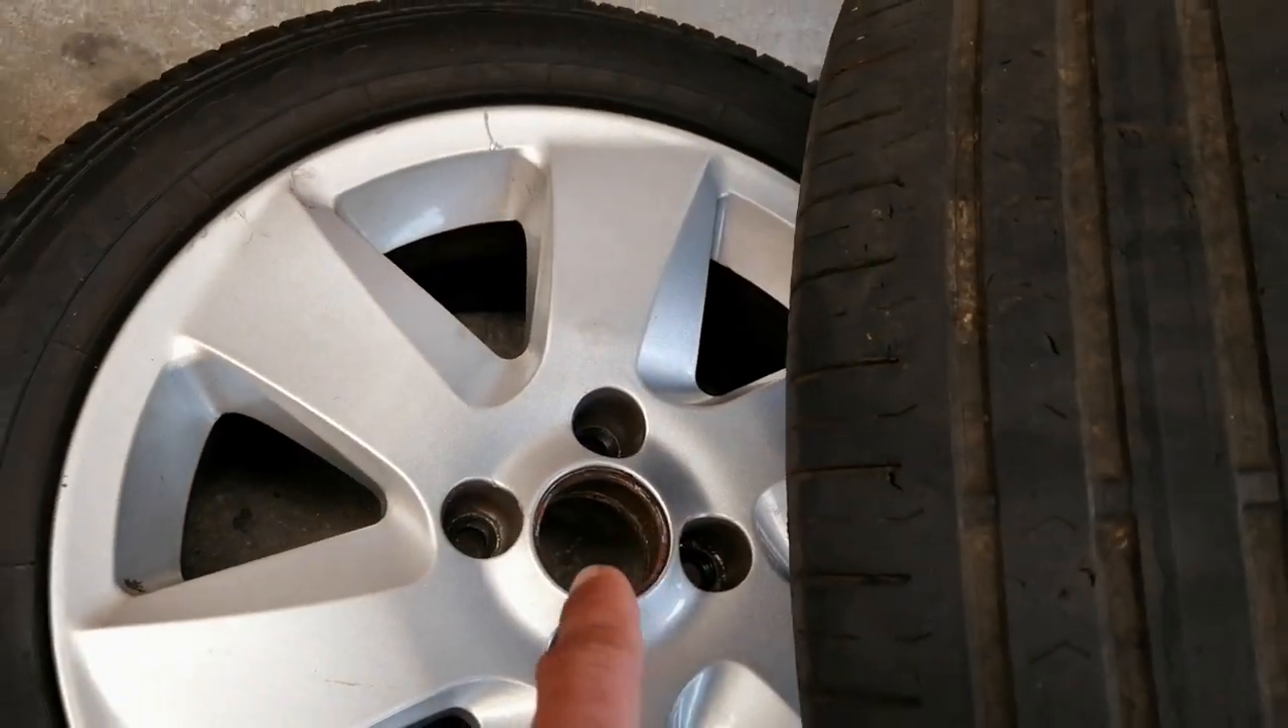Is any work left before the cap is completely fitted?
Yes.